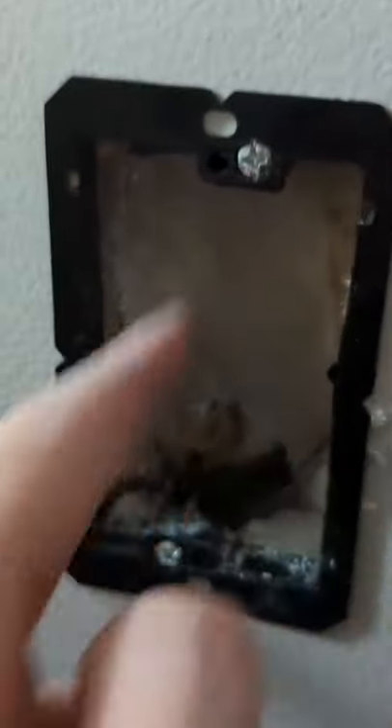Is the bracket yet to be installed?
No.